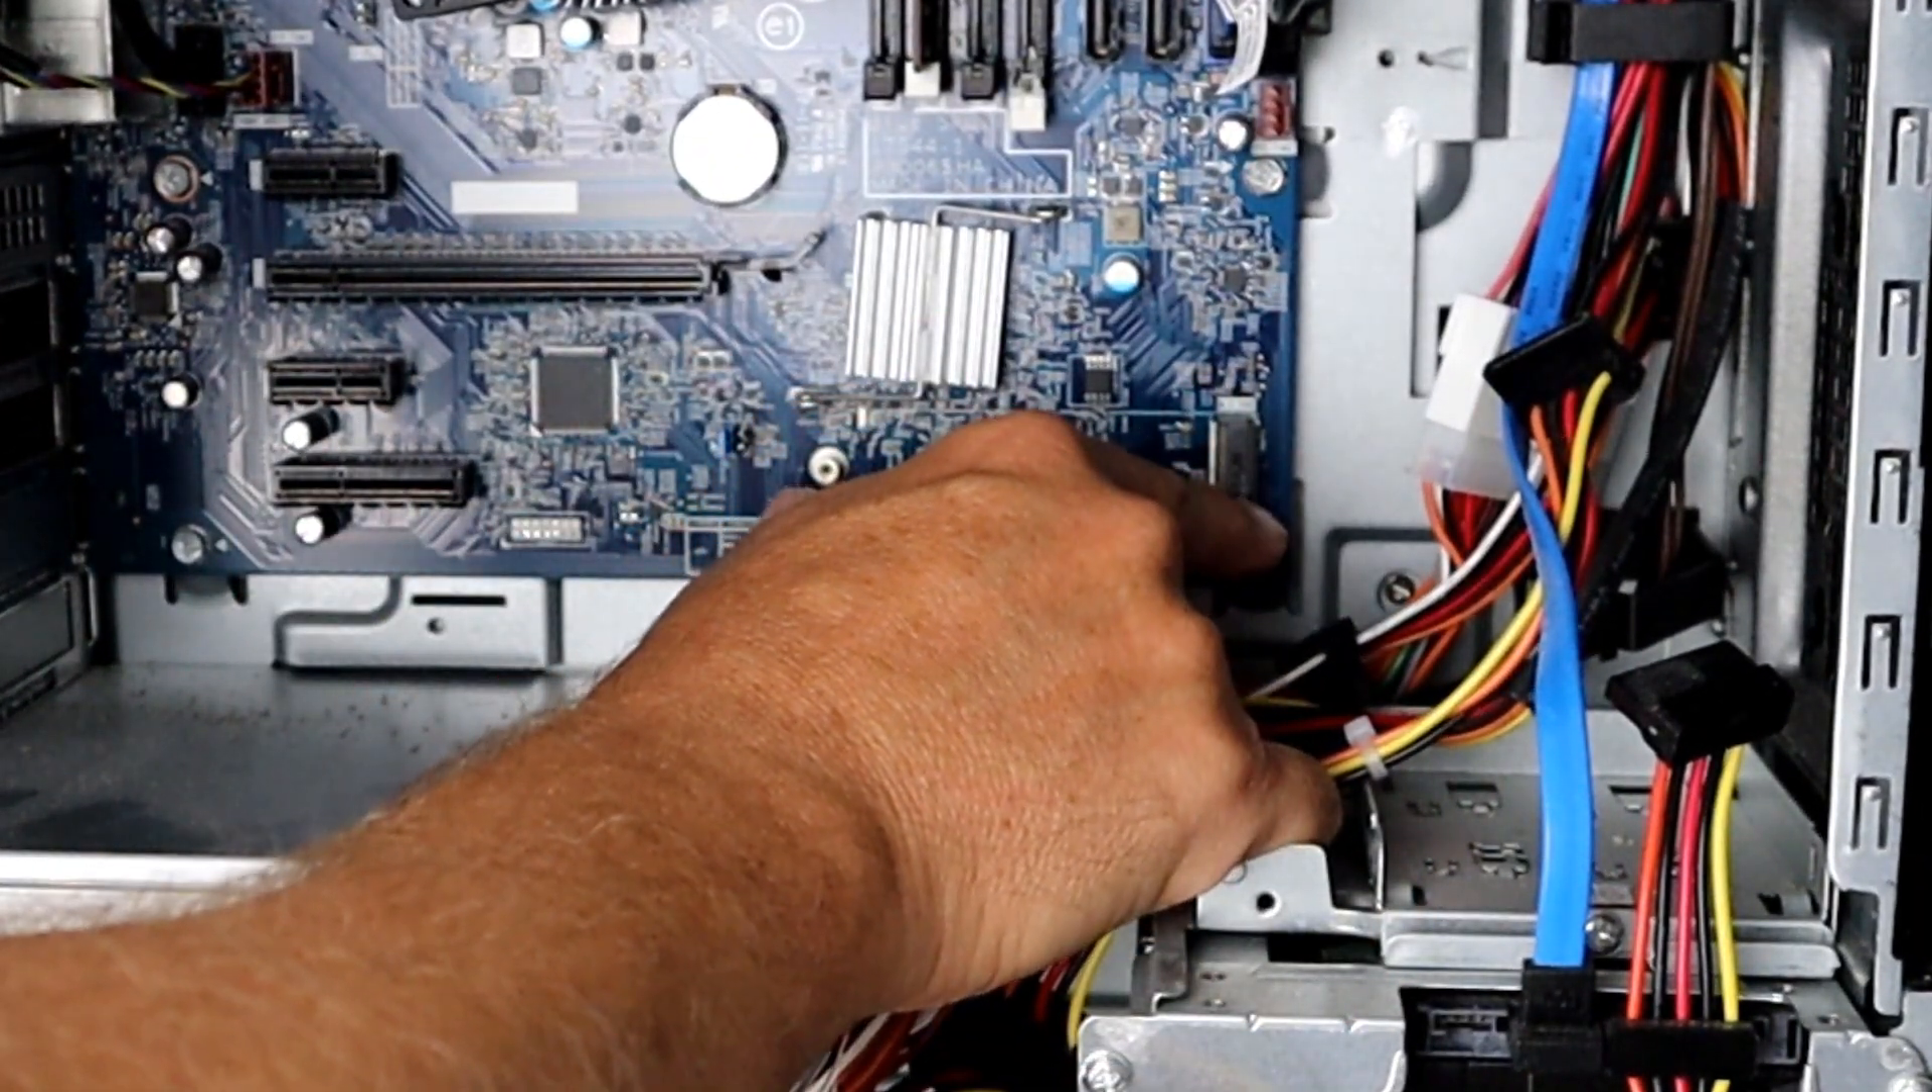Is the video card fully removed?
Yes.